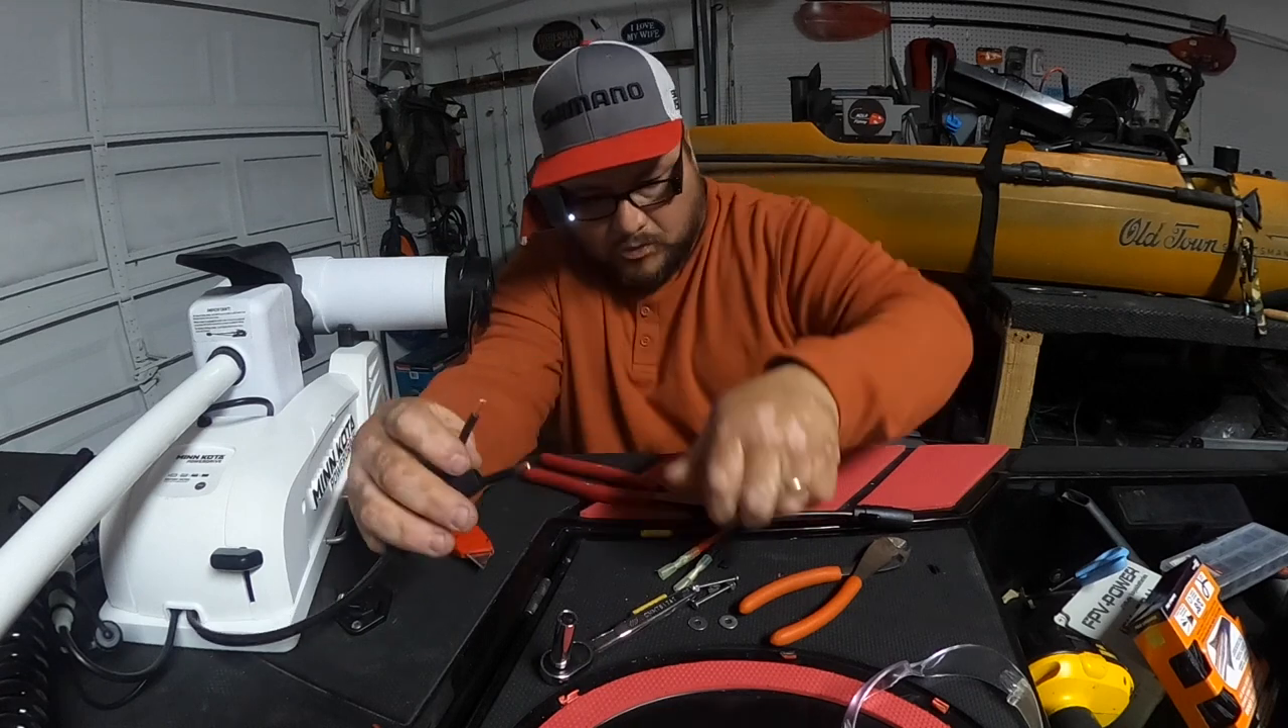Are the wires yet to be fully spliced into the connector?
Yes.